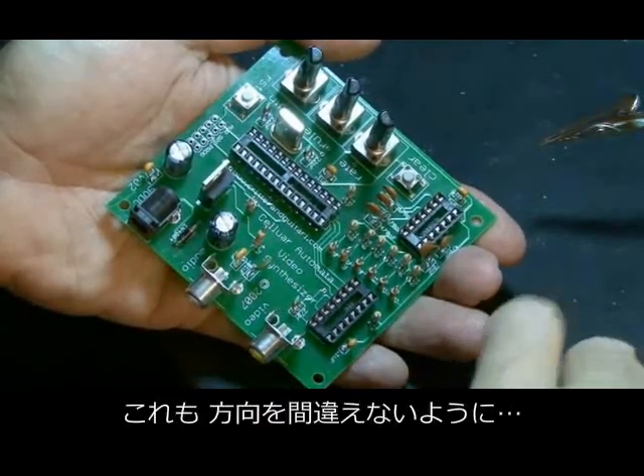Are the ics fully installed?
No.